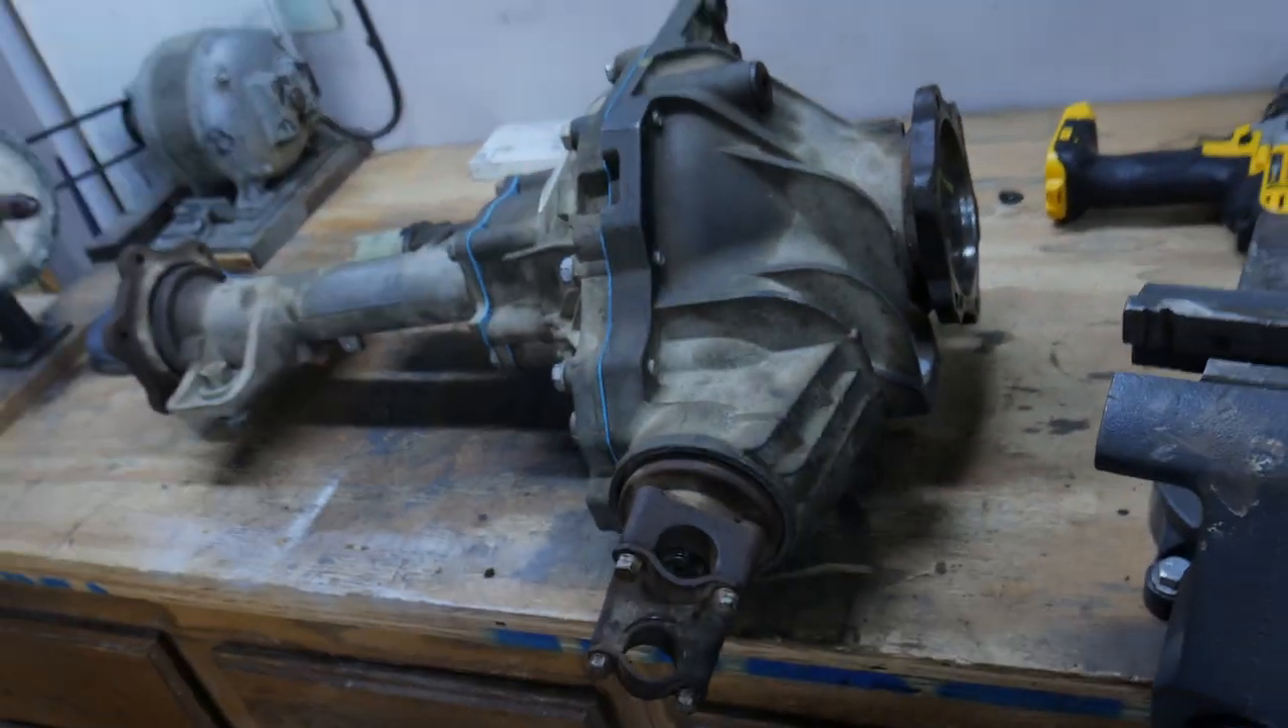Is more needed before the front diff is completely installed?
Yes.